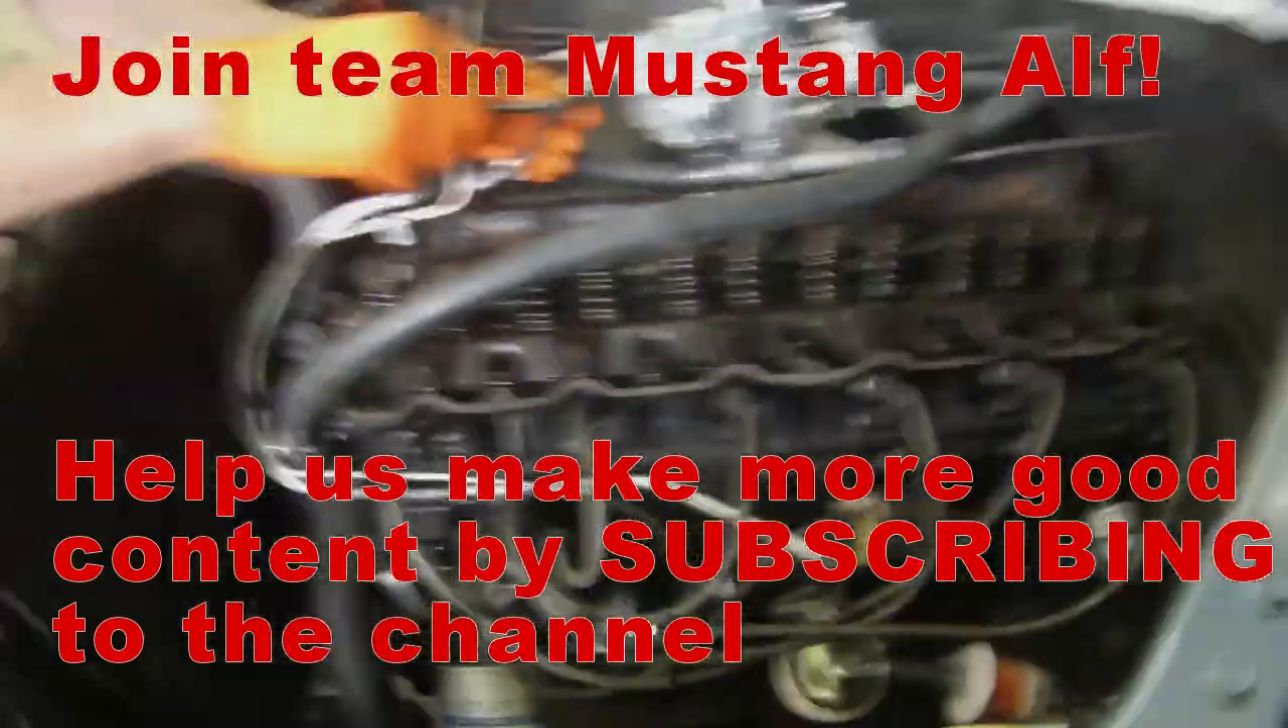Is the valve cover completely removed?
Yes.